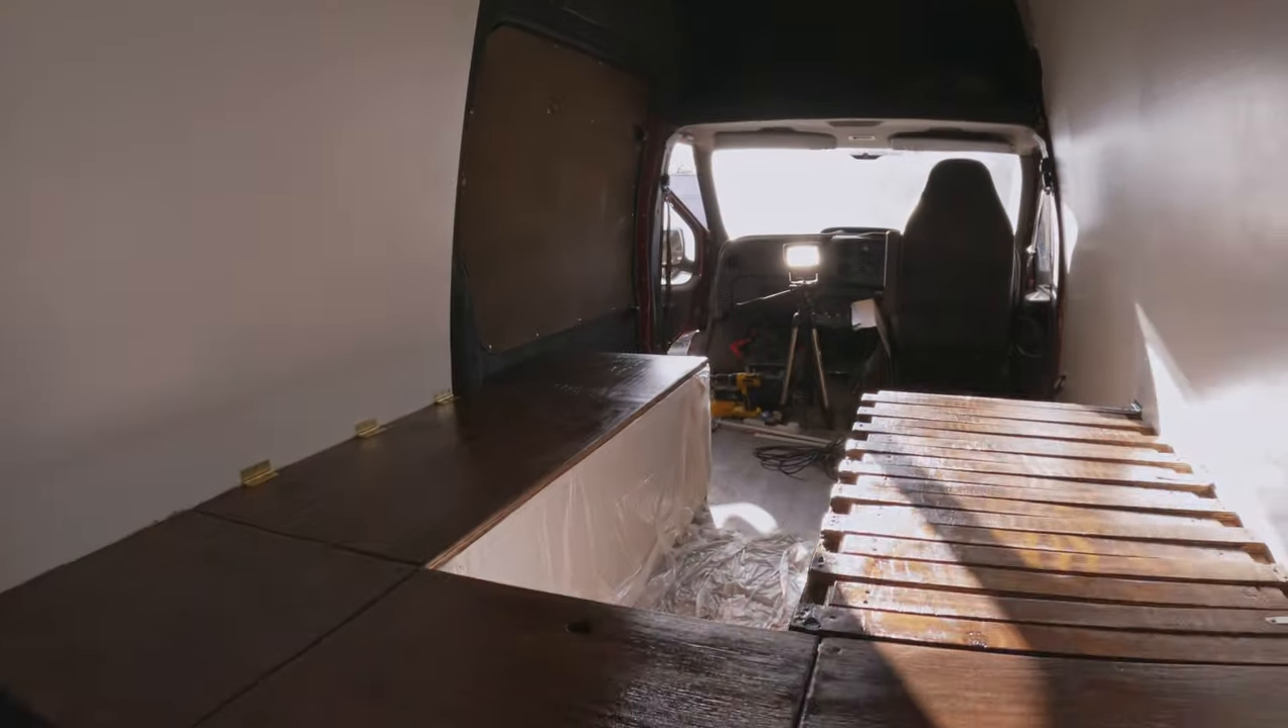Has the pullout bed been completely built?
Yes.